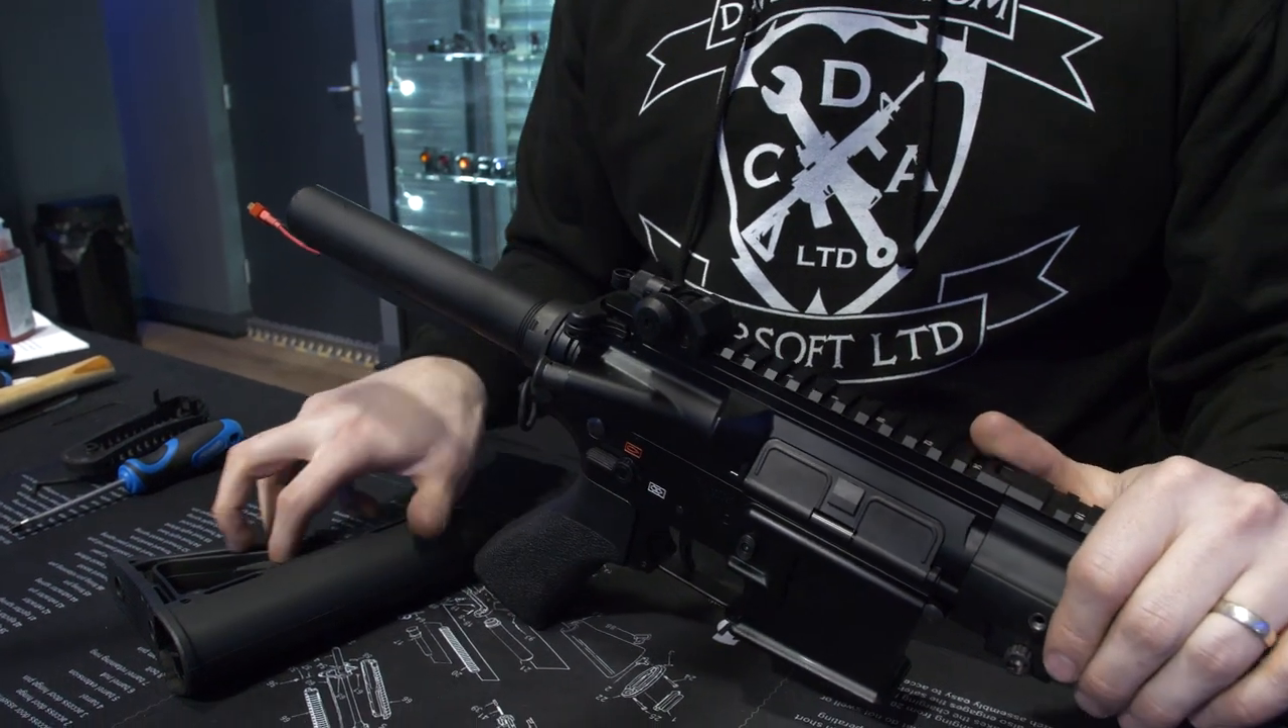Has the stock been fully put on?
No.